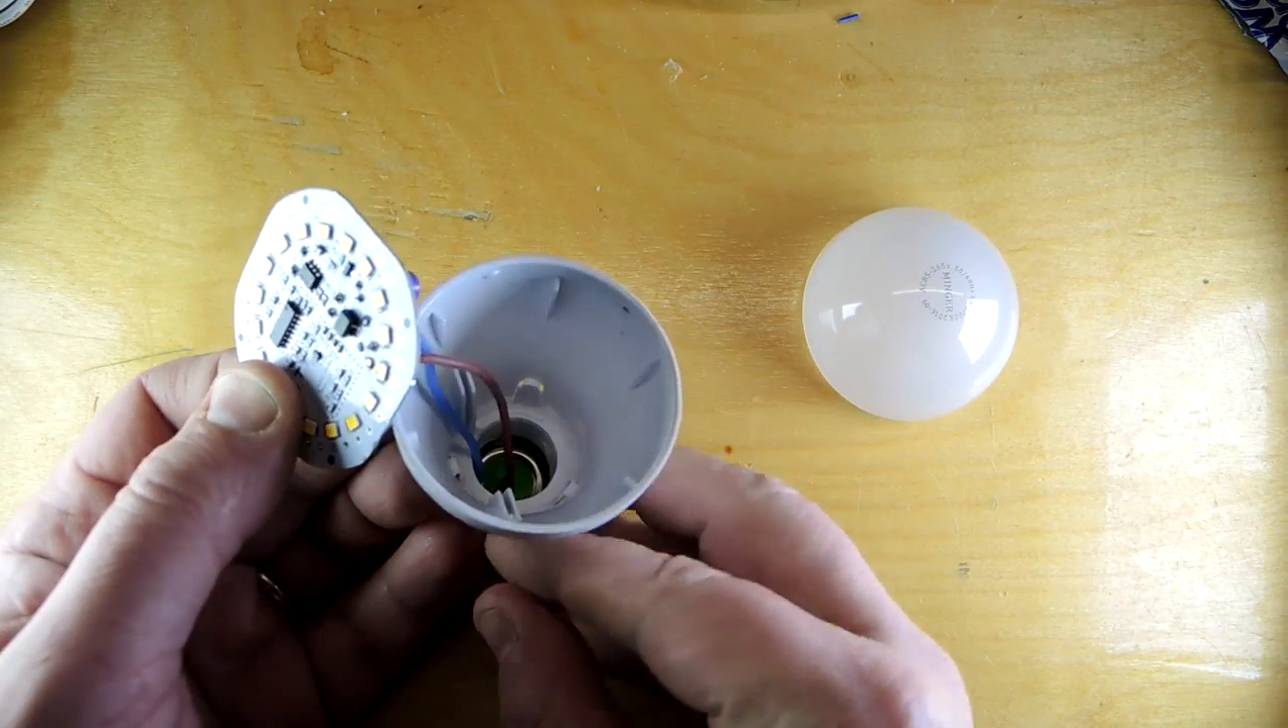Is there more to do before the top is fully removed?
No.